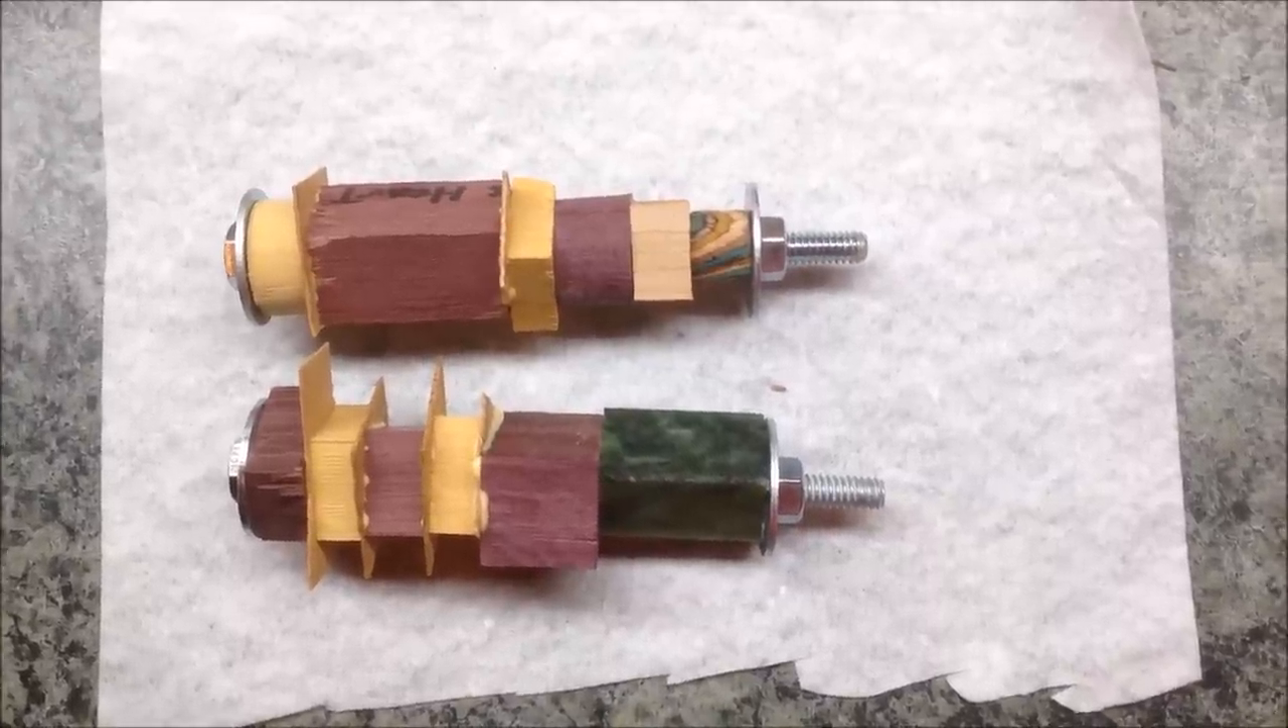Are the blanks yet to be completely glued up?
No.